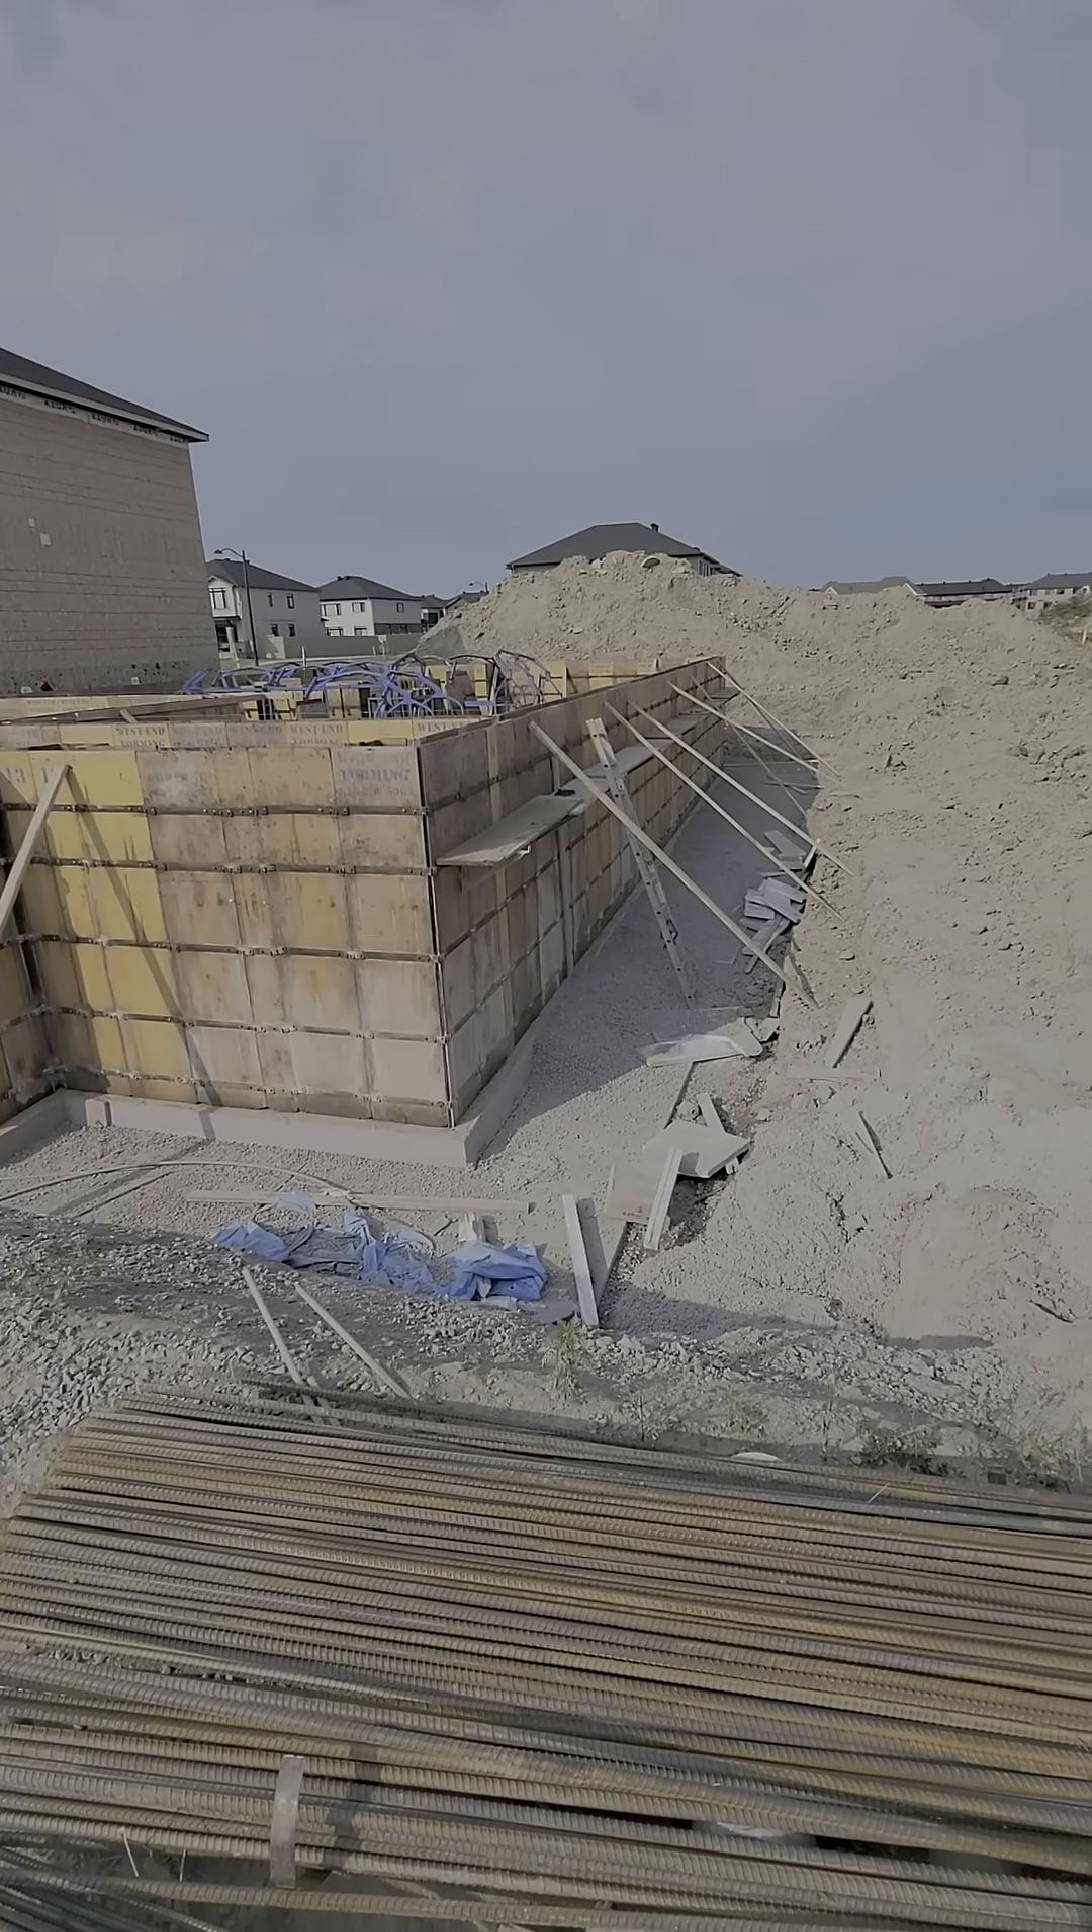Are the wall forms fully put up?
Yes.